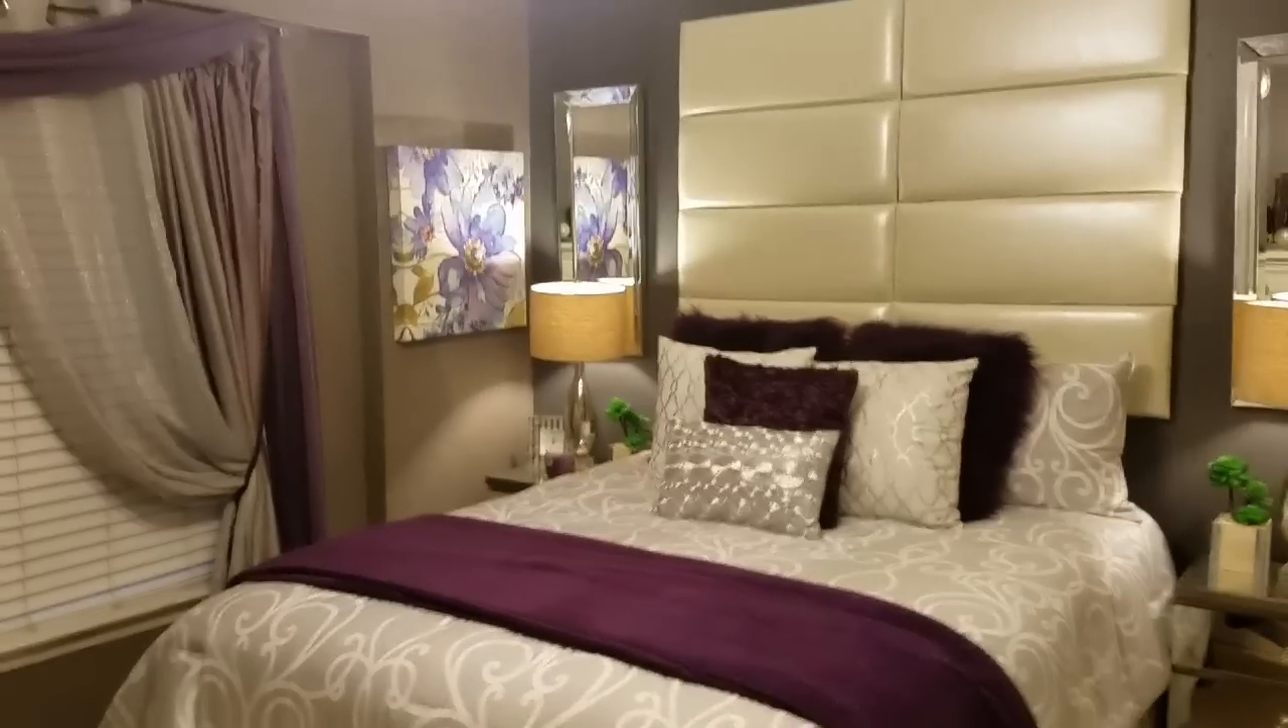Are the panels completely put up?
Yes.